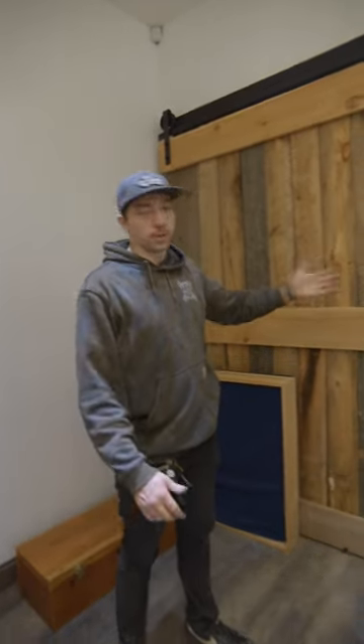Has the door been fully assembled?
Yes.